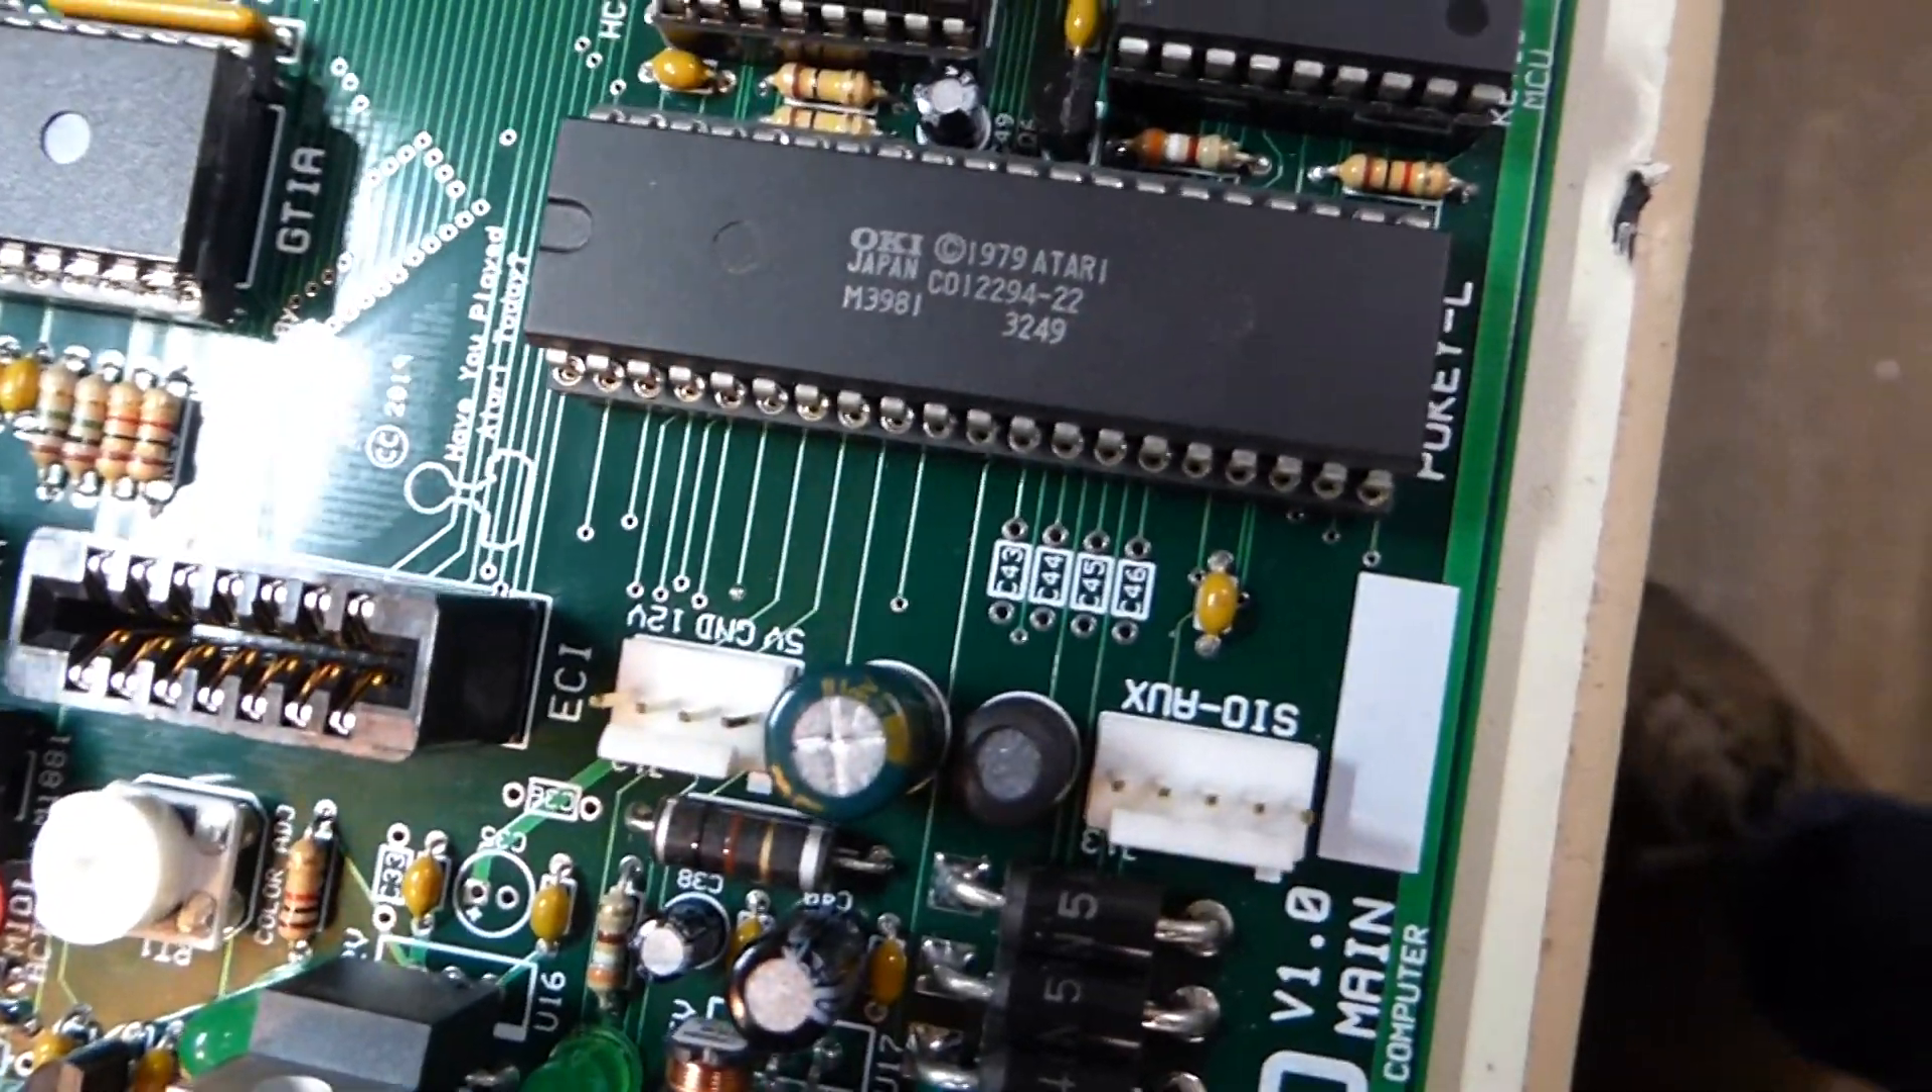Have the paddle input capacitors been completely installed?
No.